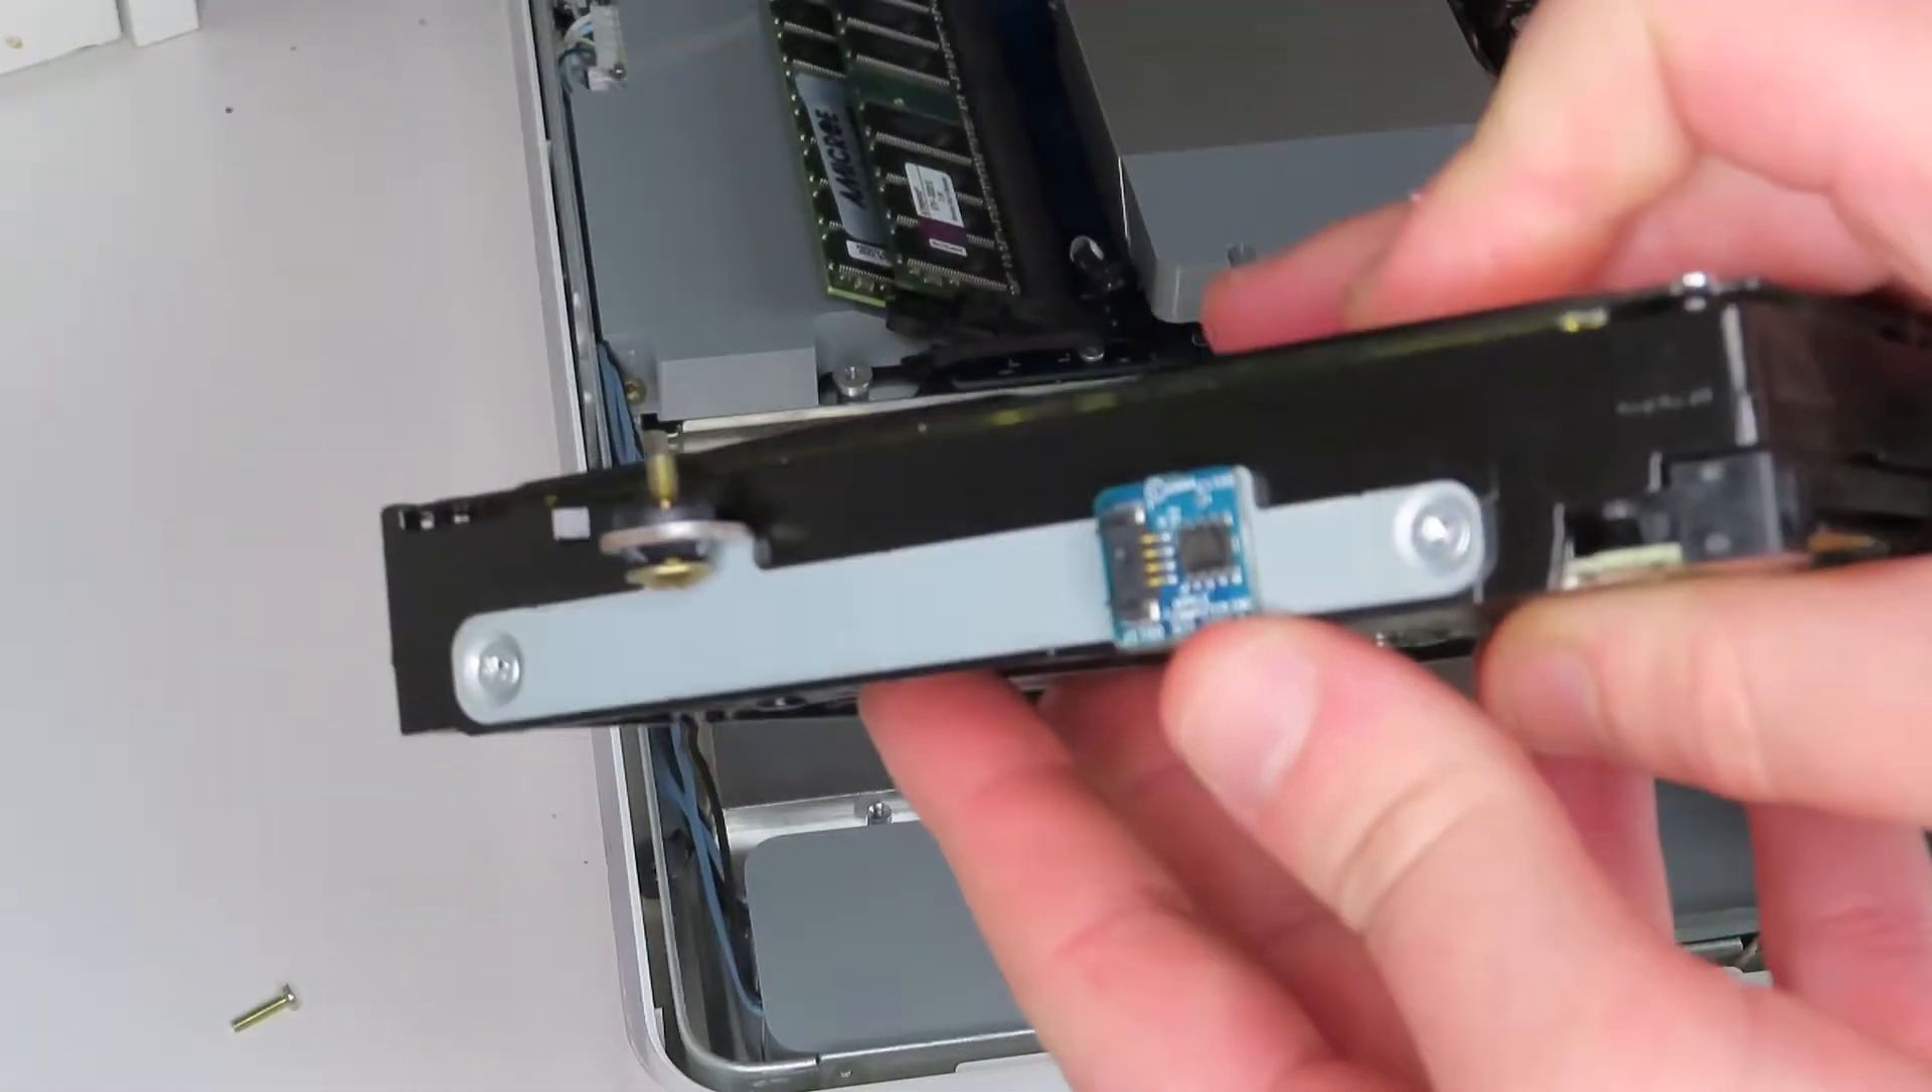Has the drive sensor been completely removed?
No.